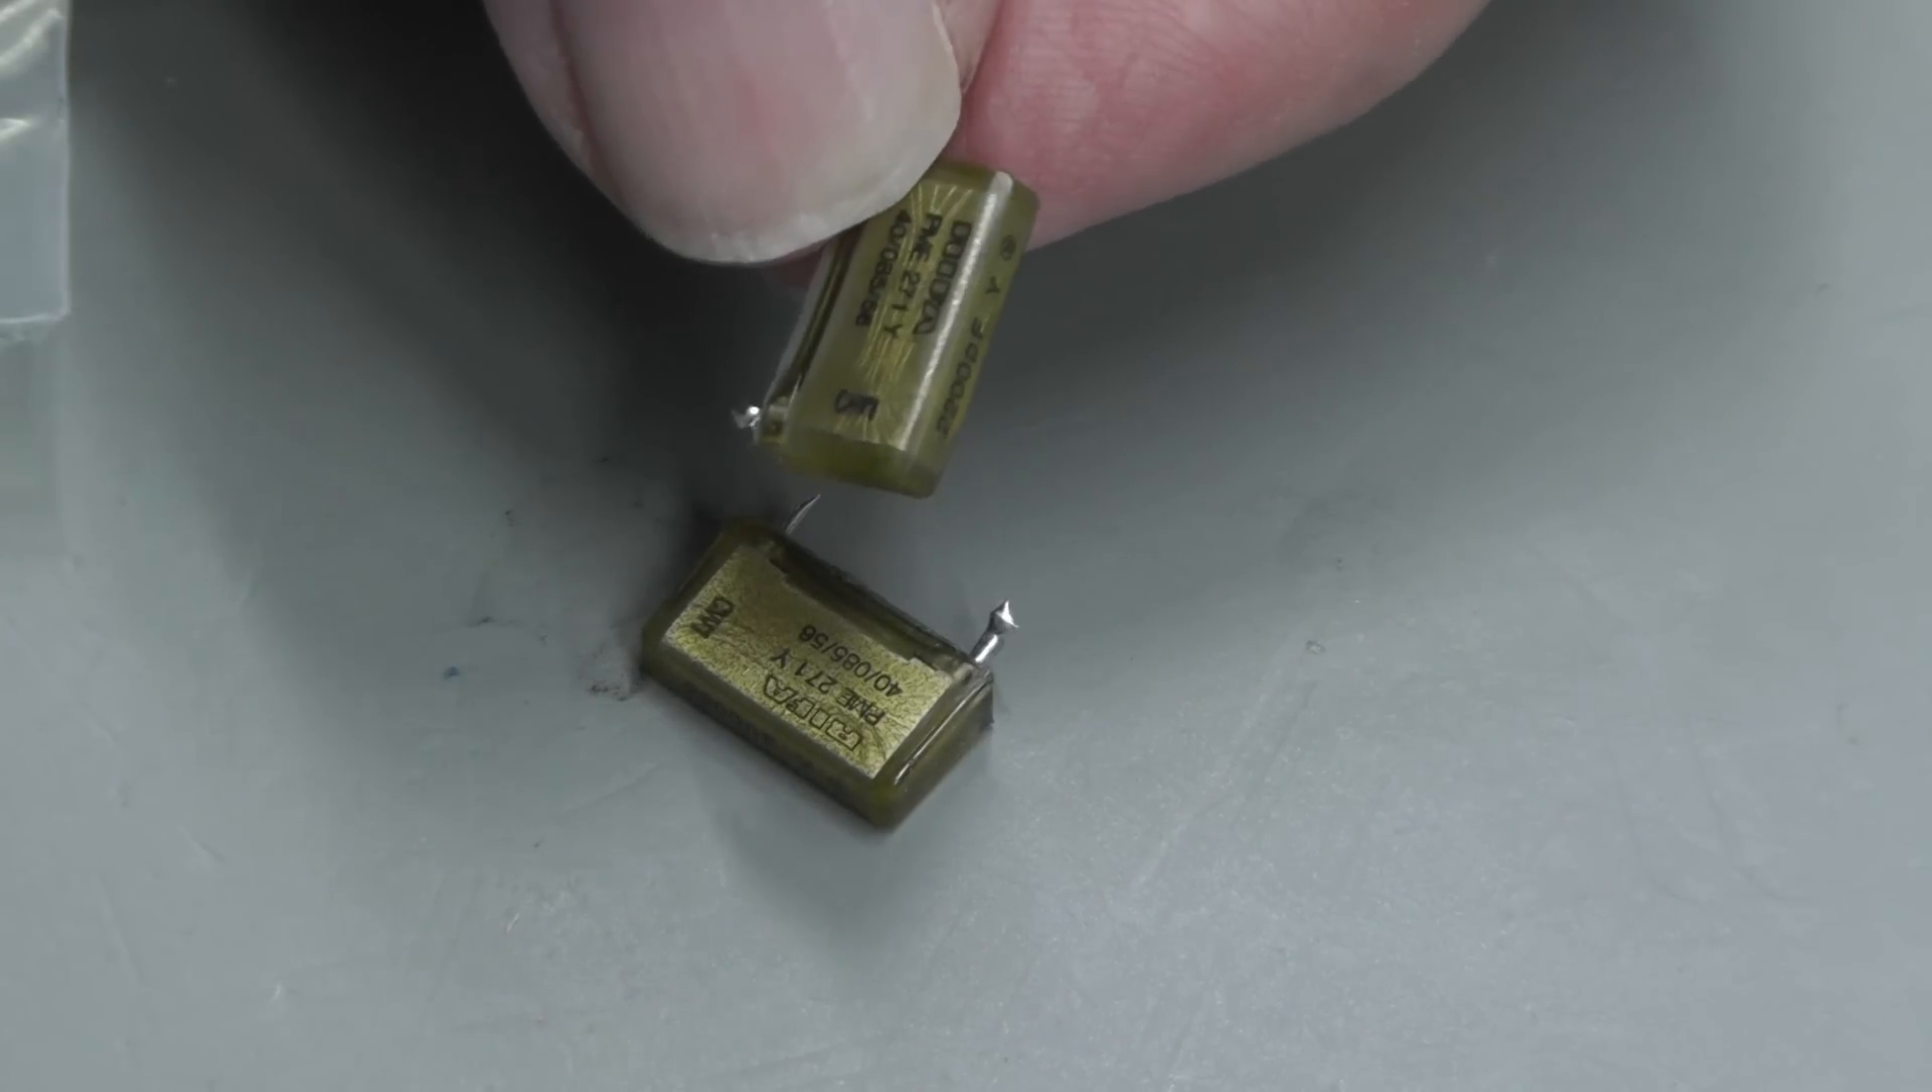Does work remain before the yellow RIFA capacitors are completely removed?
No.